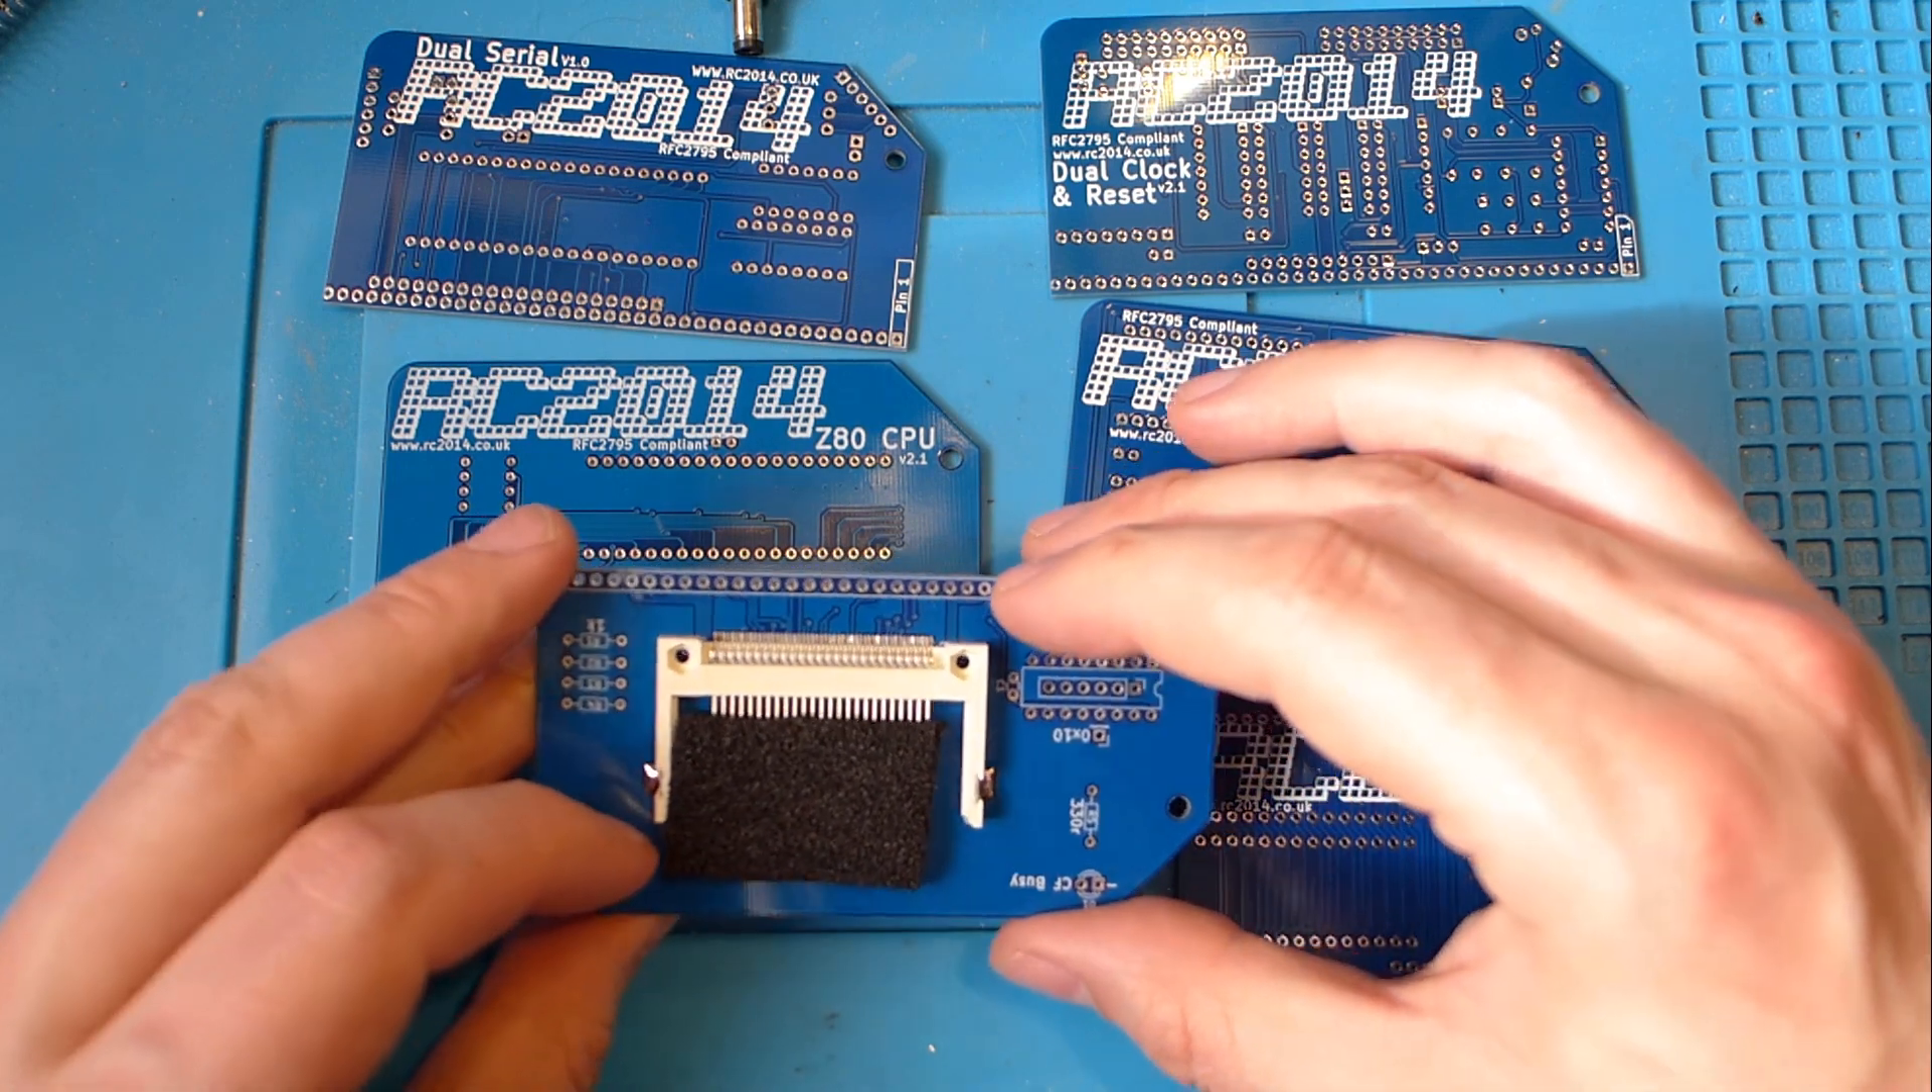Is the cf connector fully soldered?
Yes.